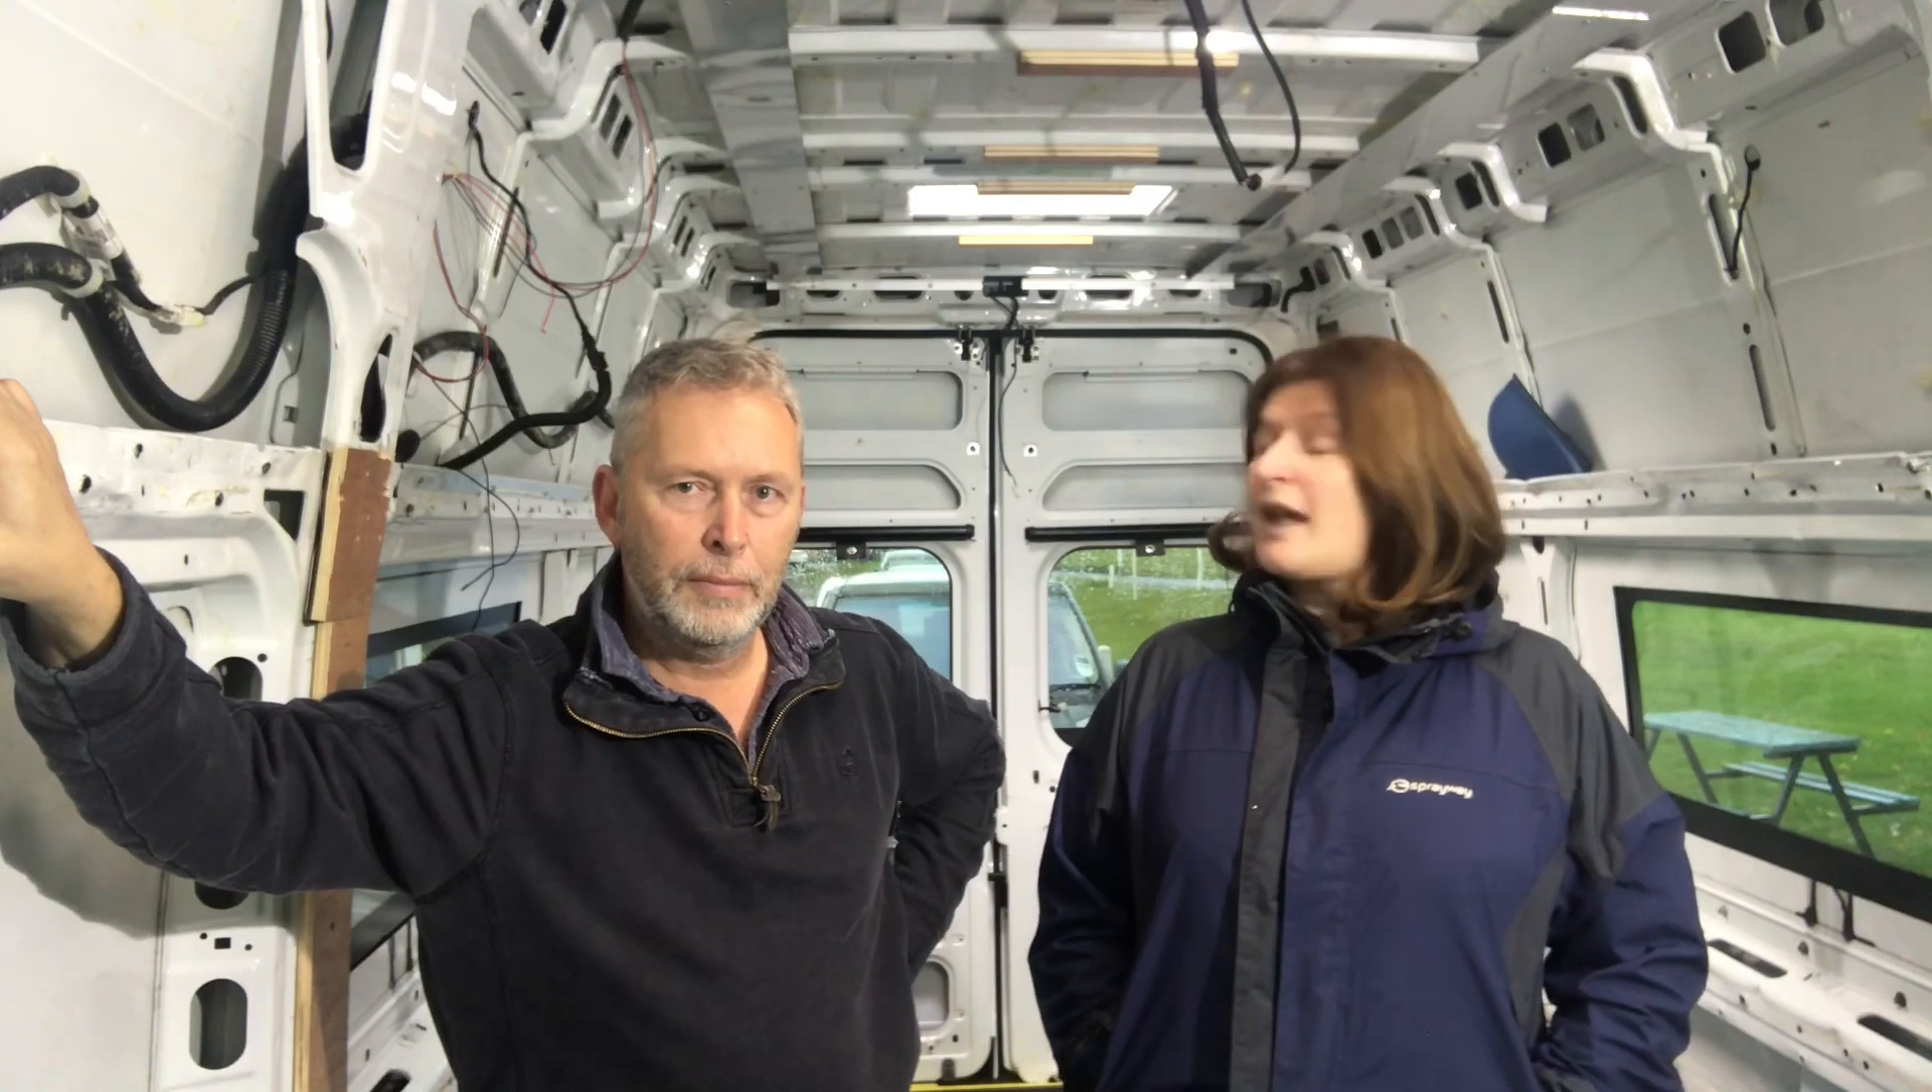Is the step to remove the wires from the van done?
No.